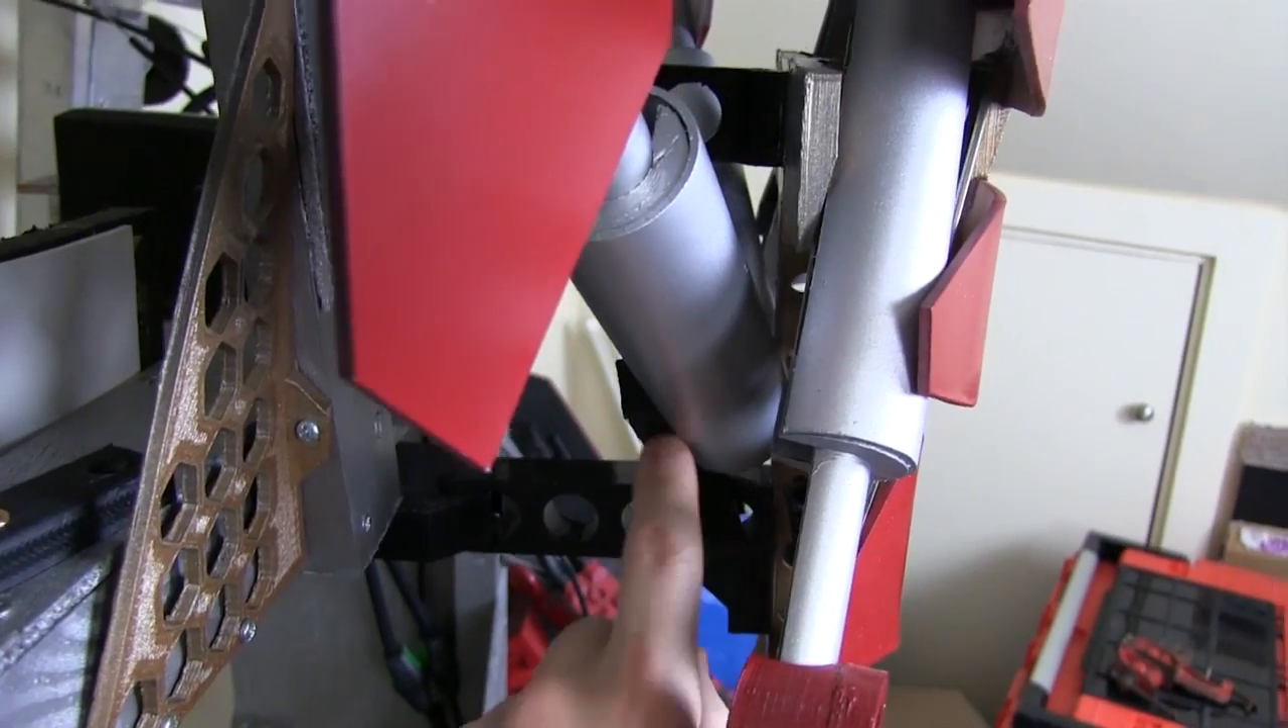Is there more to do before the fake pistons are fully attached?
No.